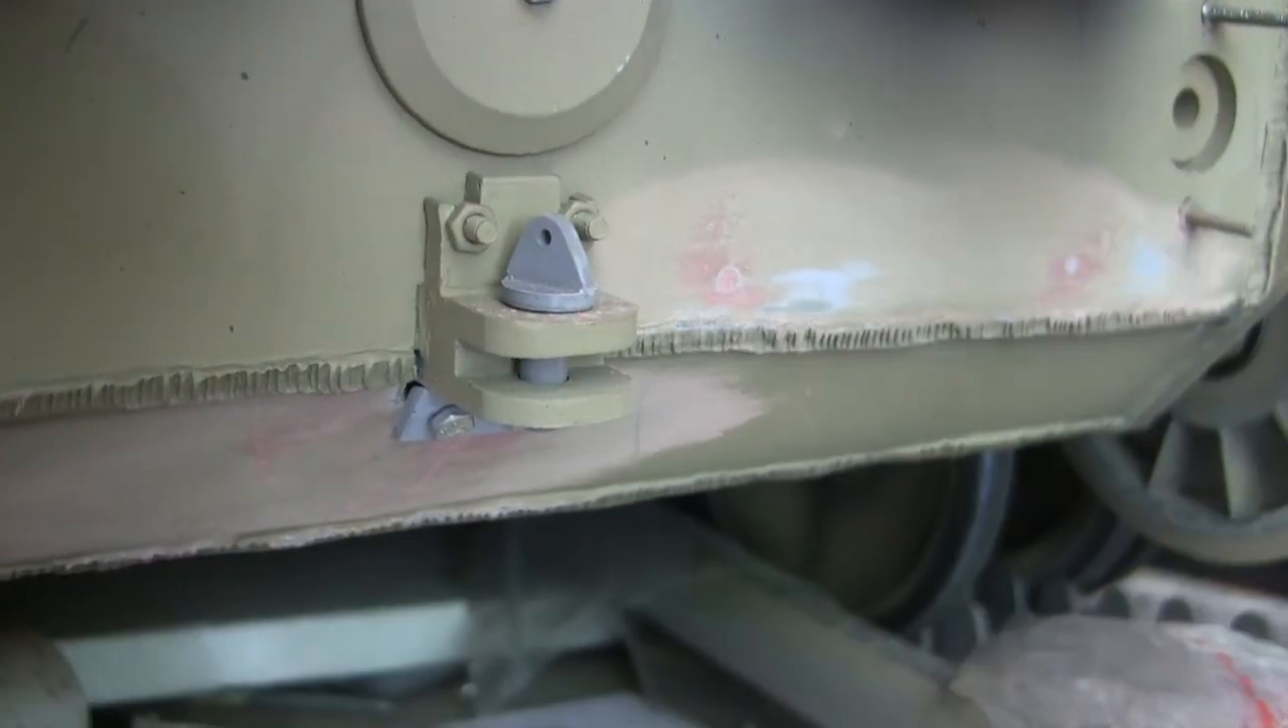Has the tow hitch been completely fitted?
Yes.